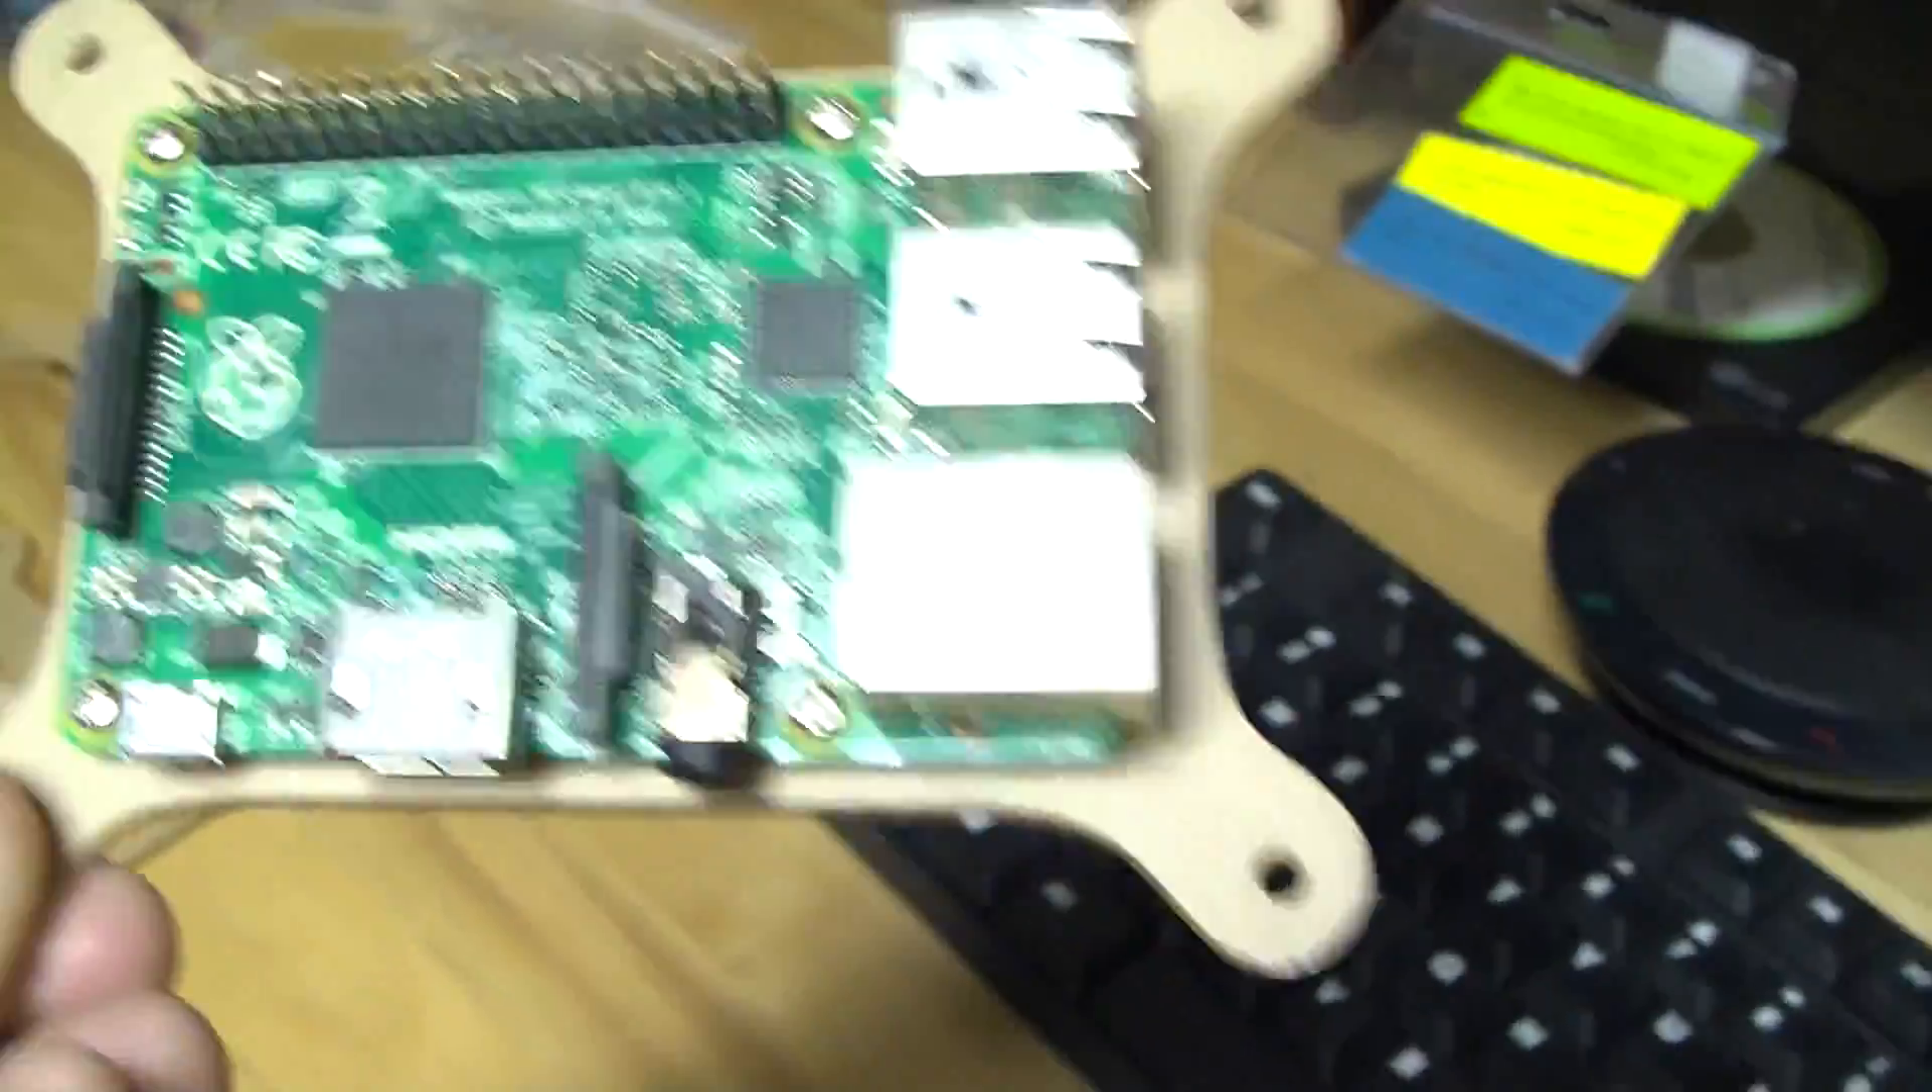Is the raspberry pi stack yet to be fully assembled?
Yes.